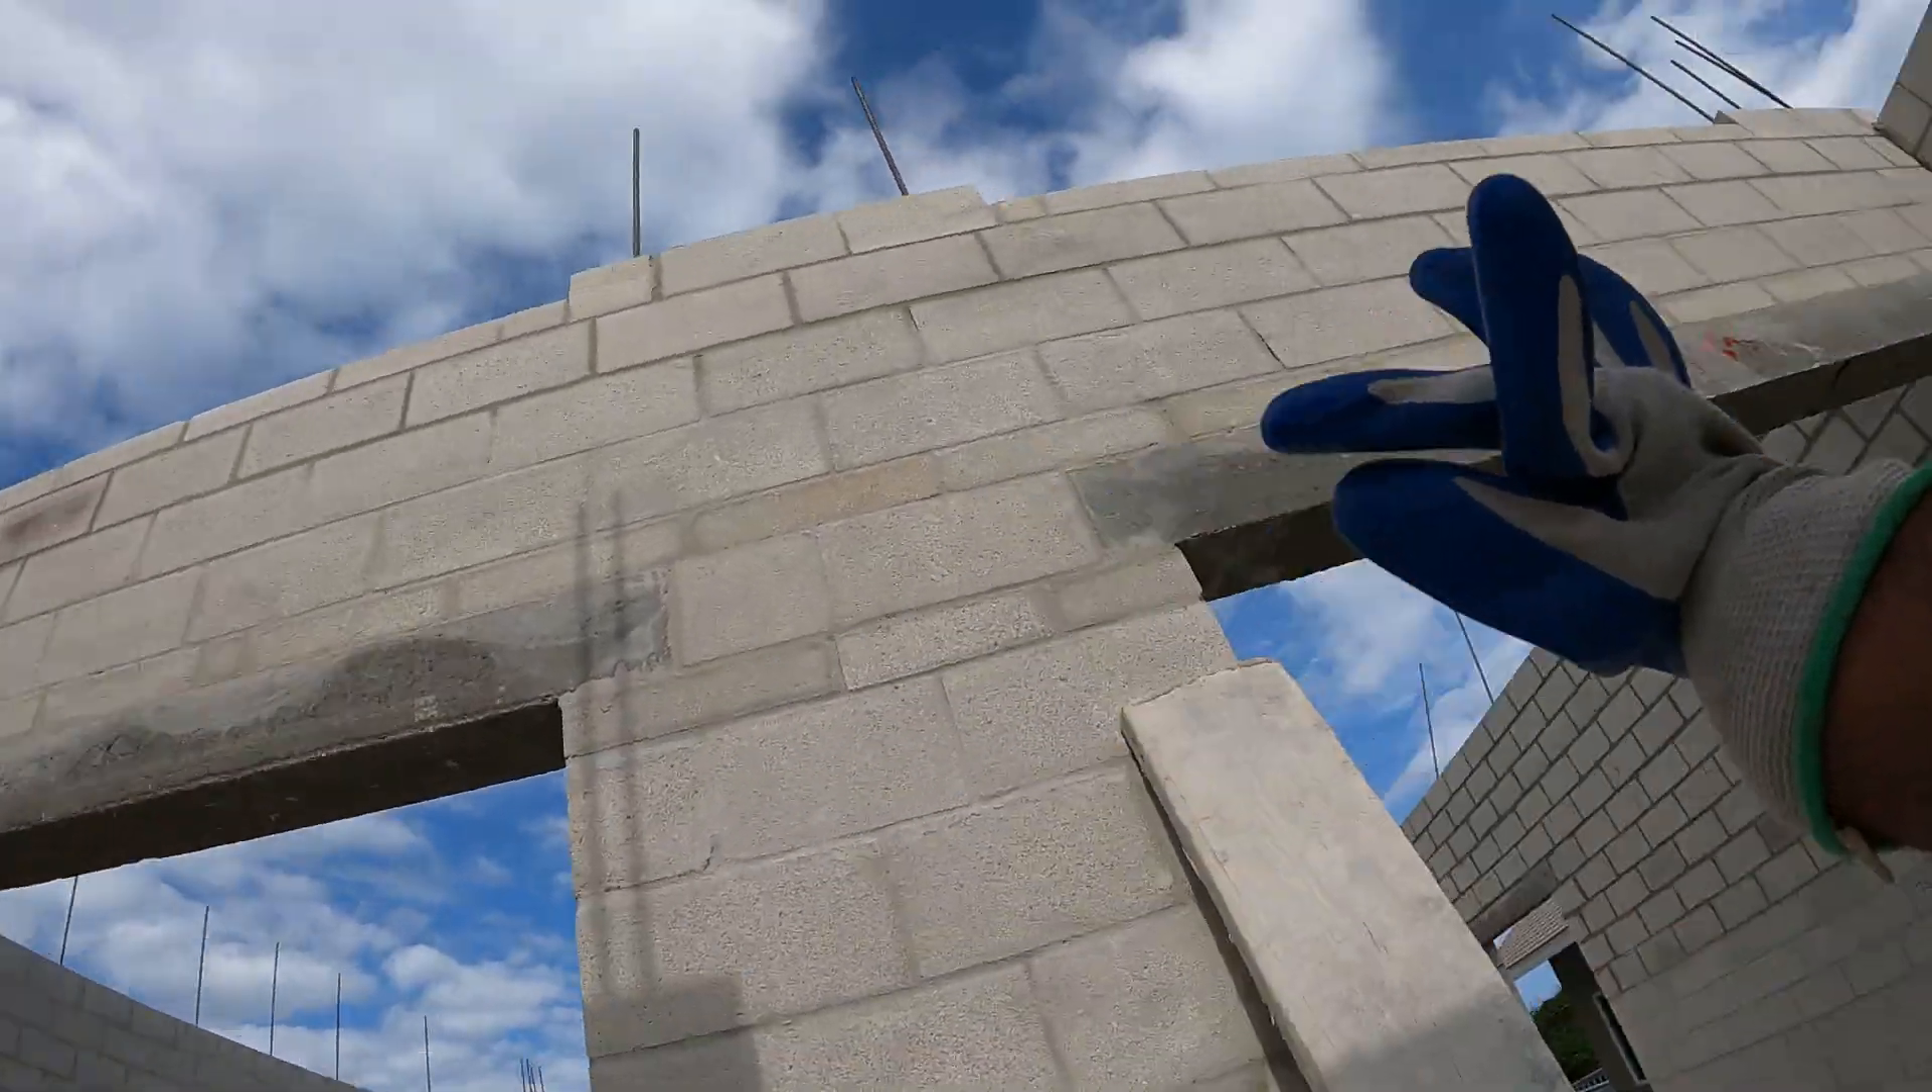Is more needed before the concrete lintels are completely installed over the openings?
No.